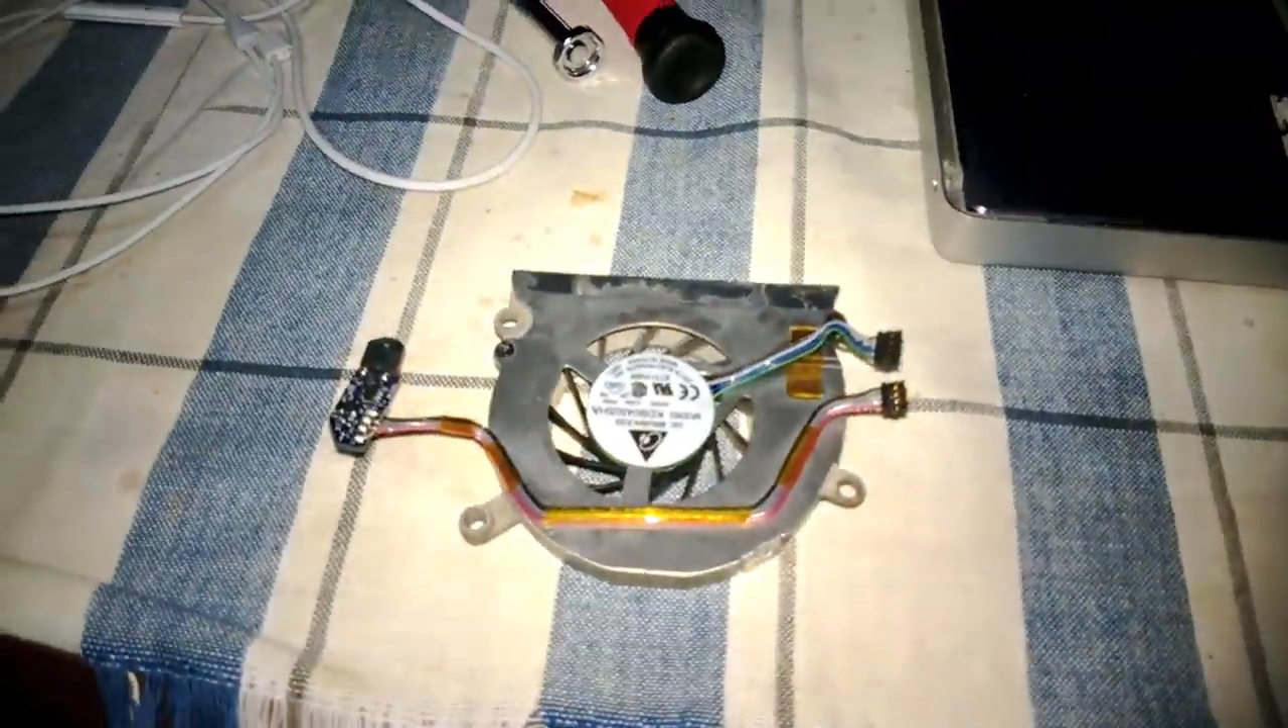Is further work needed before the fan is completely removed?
No.